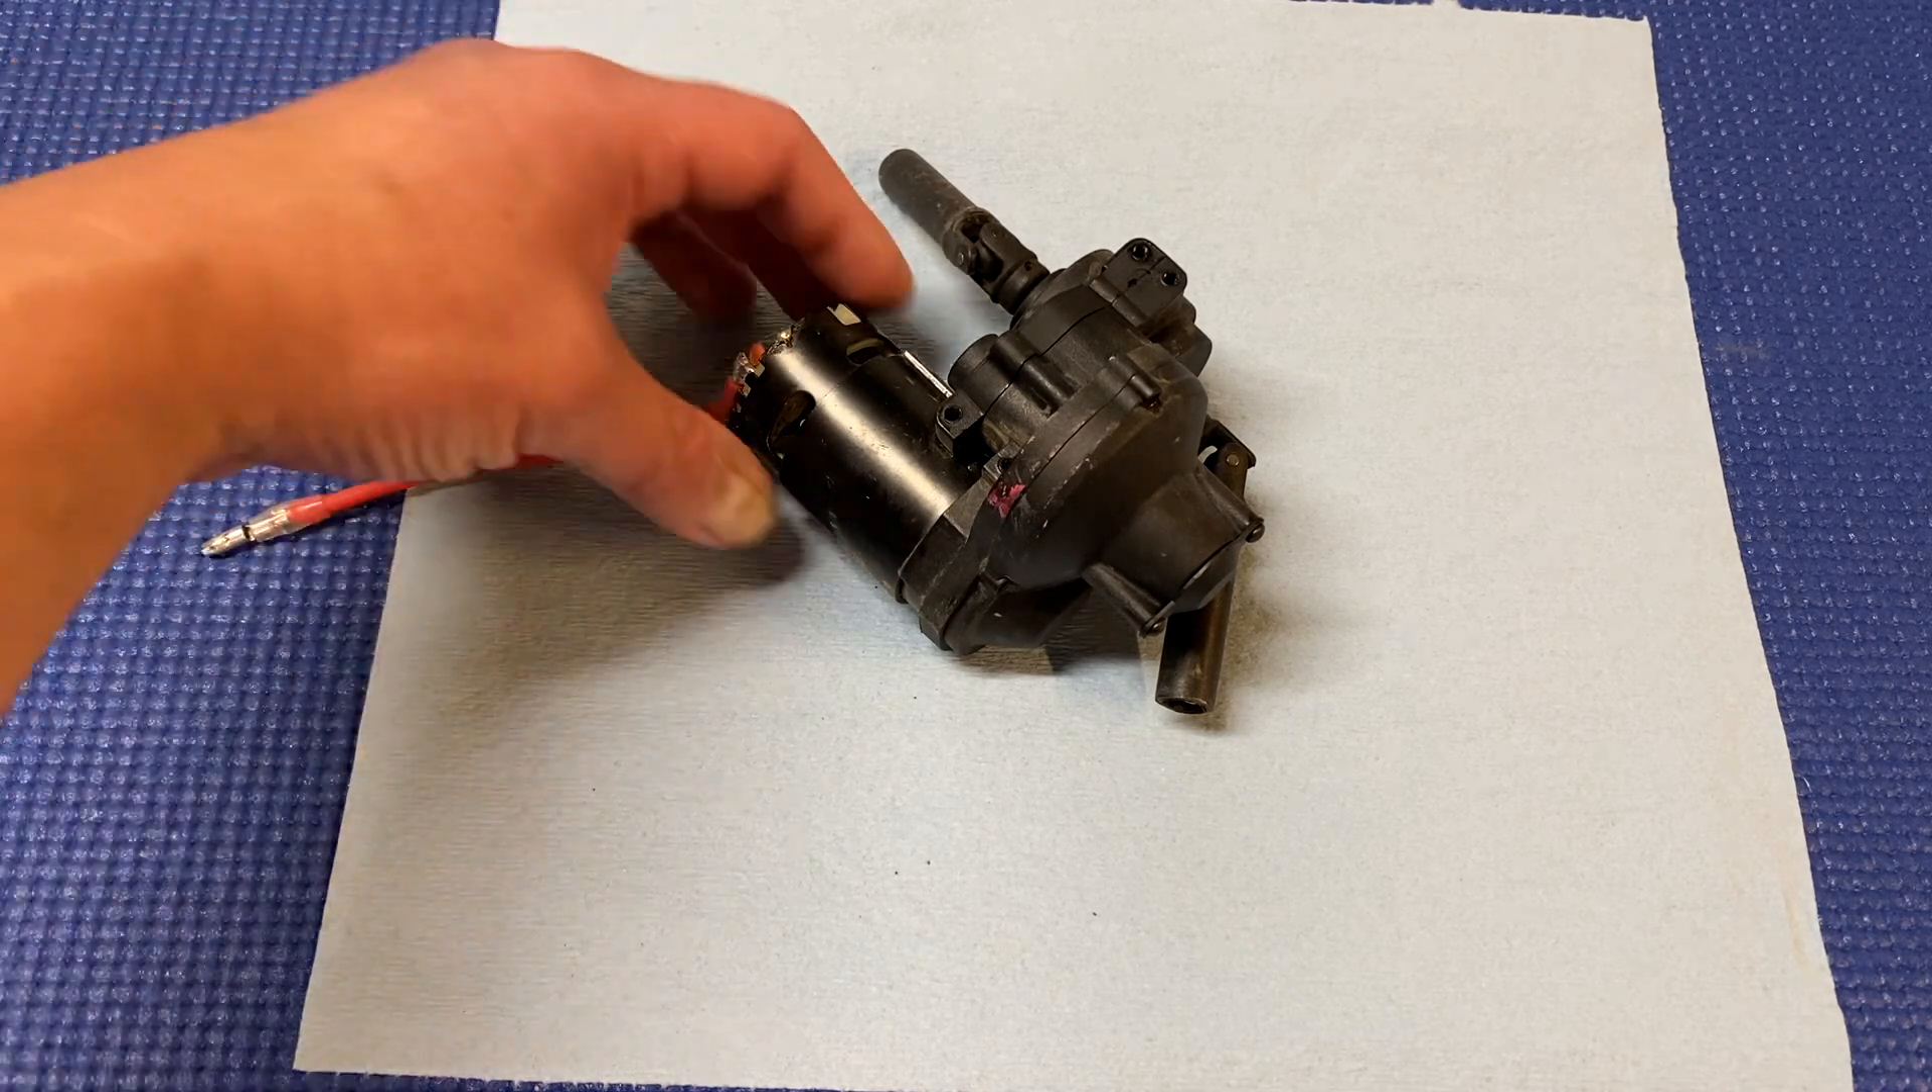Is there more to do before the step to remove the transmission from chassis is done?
No.